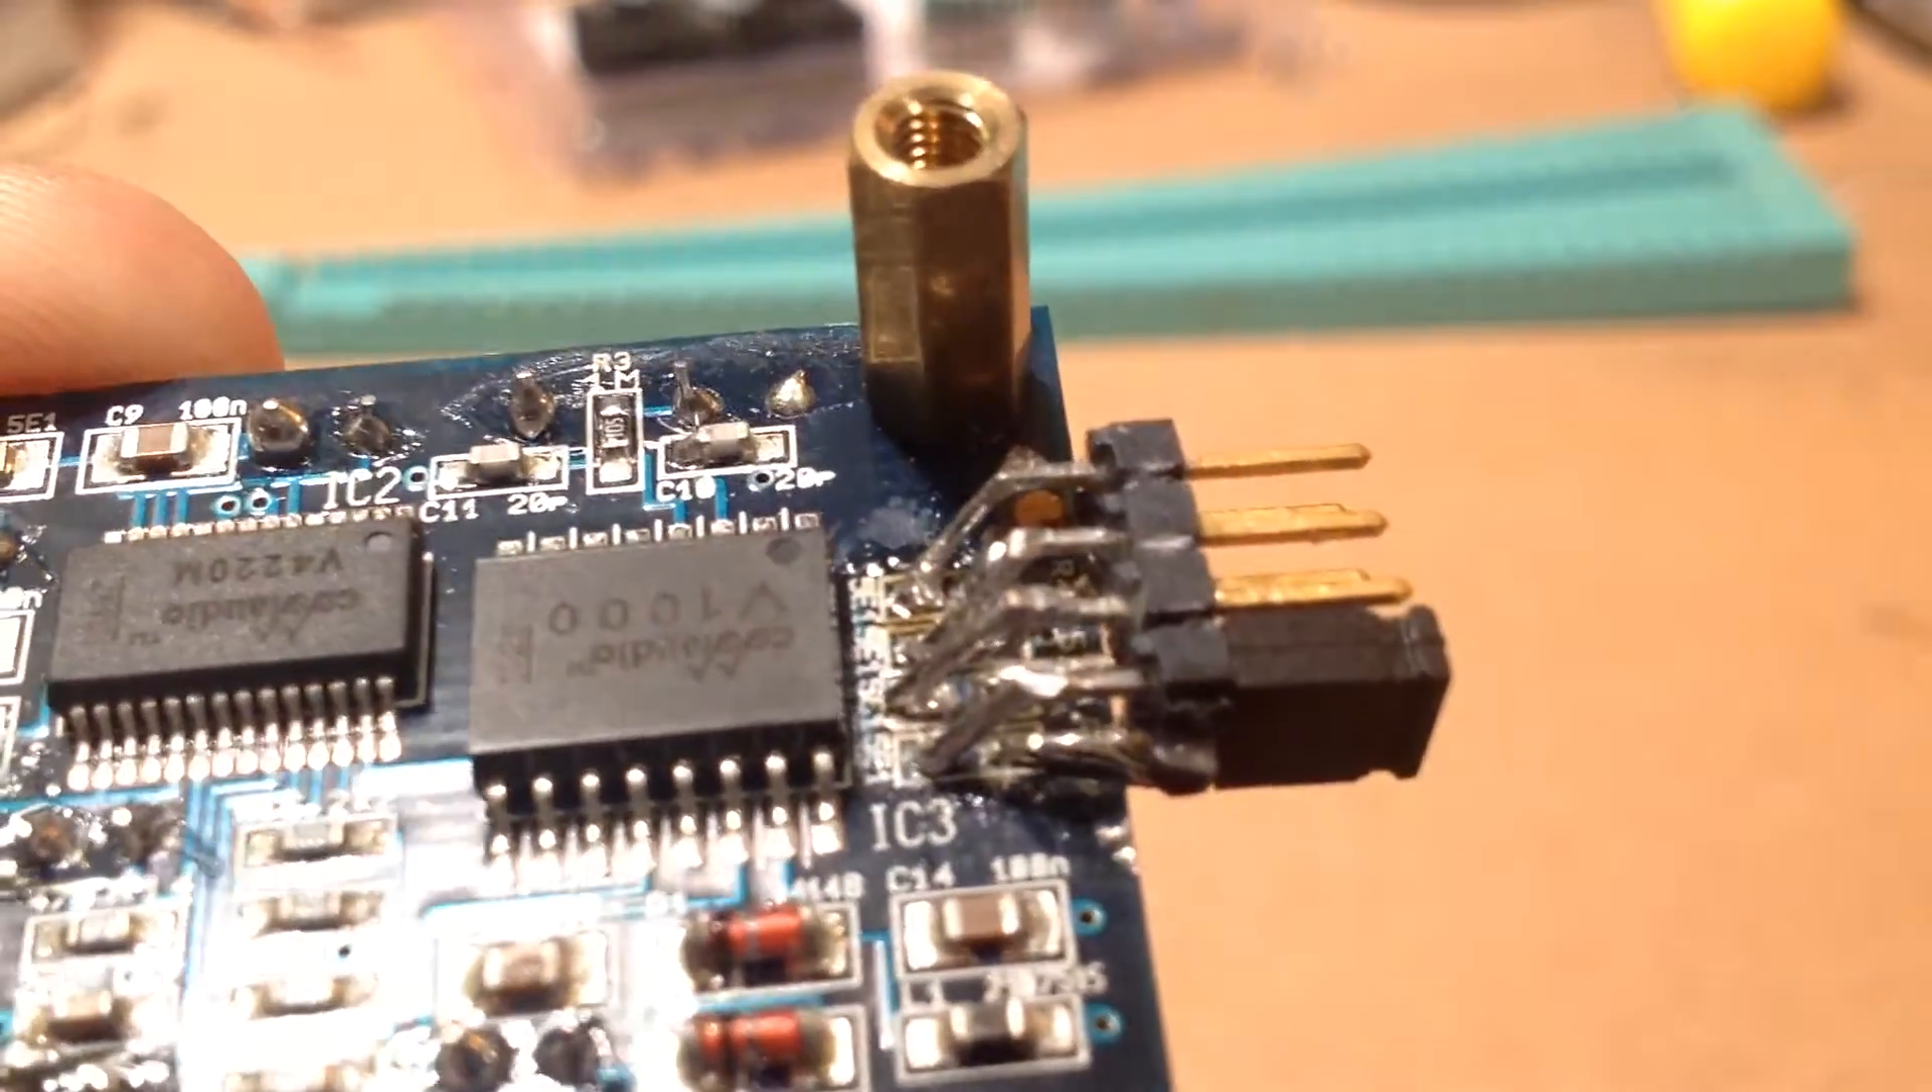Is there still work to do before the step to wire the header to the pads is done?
No.